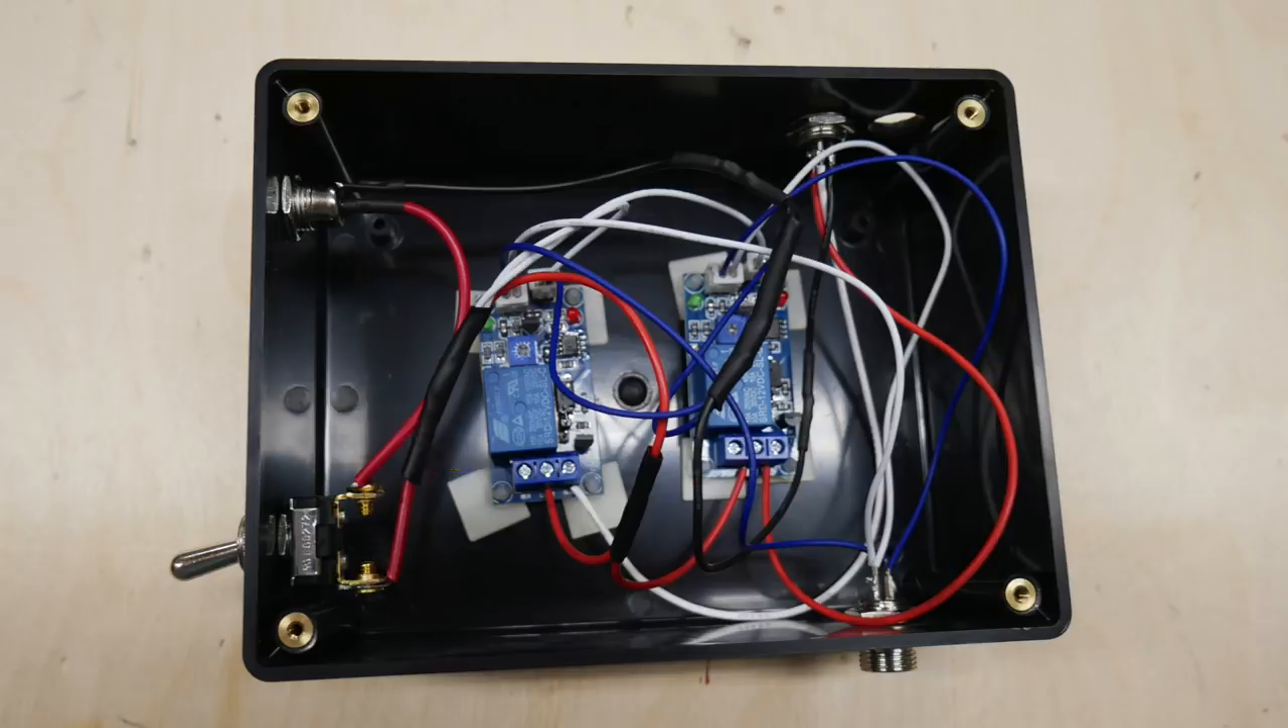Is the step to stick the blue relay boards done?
Yes.